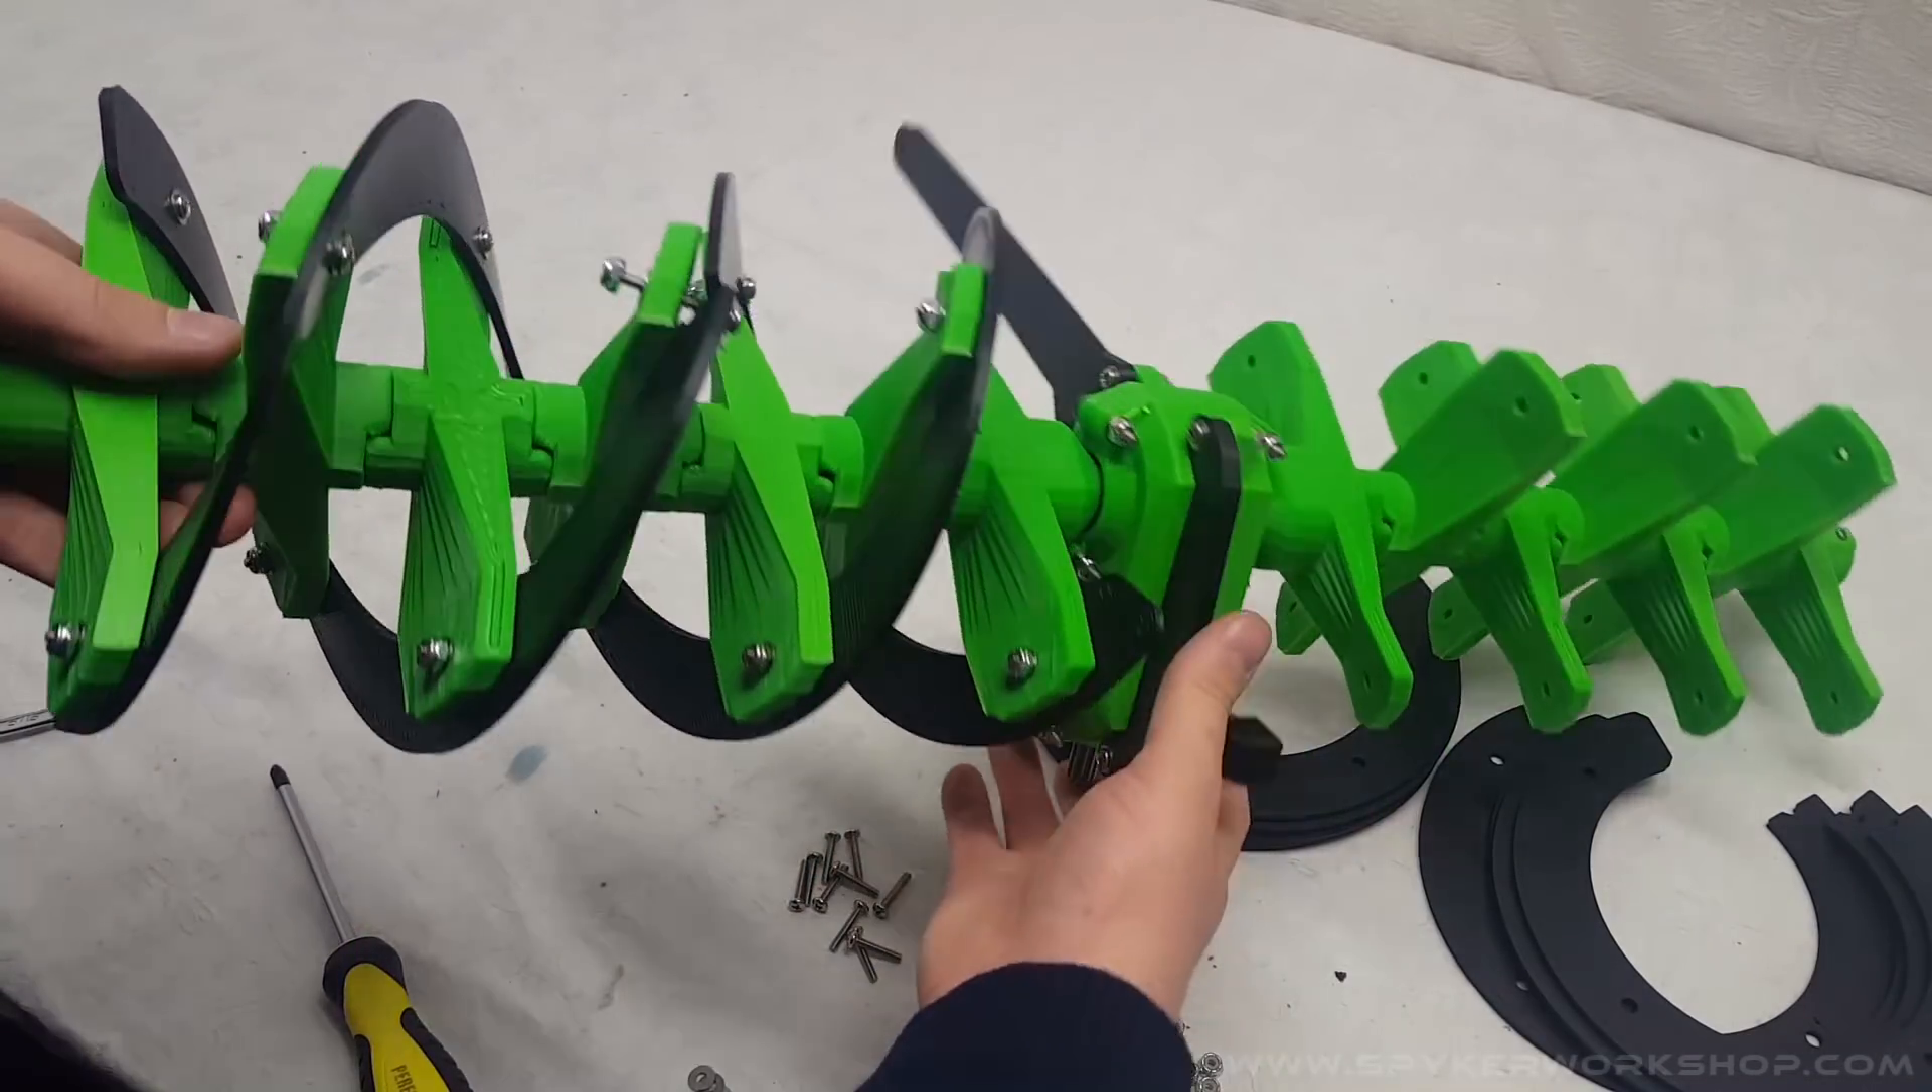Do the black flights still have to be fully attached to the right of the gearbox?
Yes.